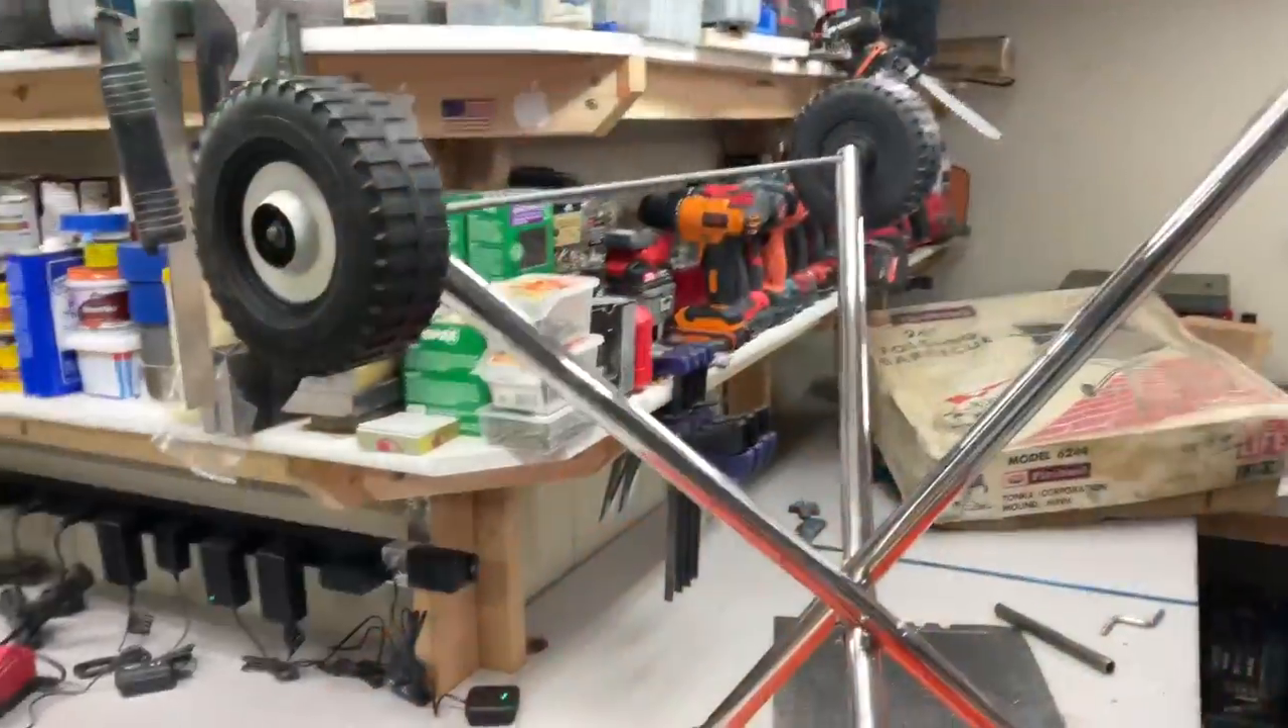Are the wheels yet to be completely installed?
No.